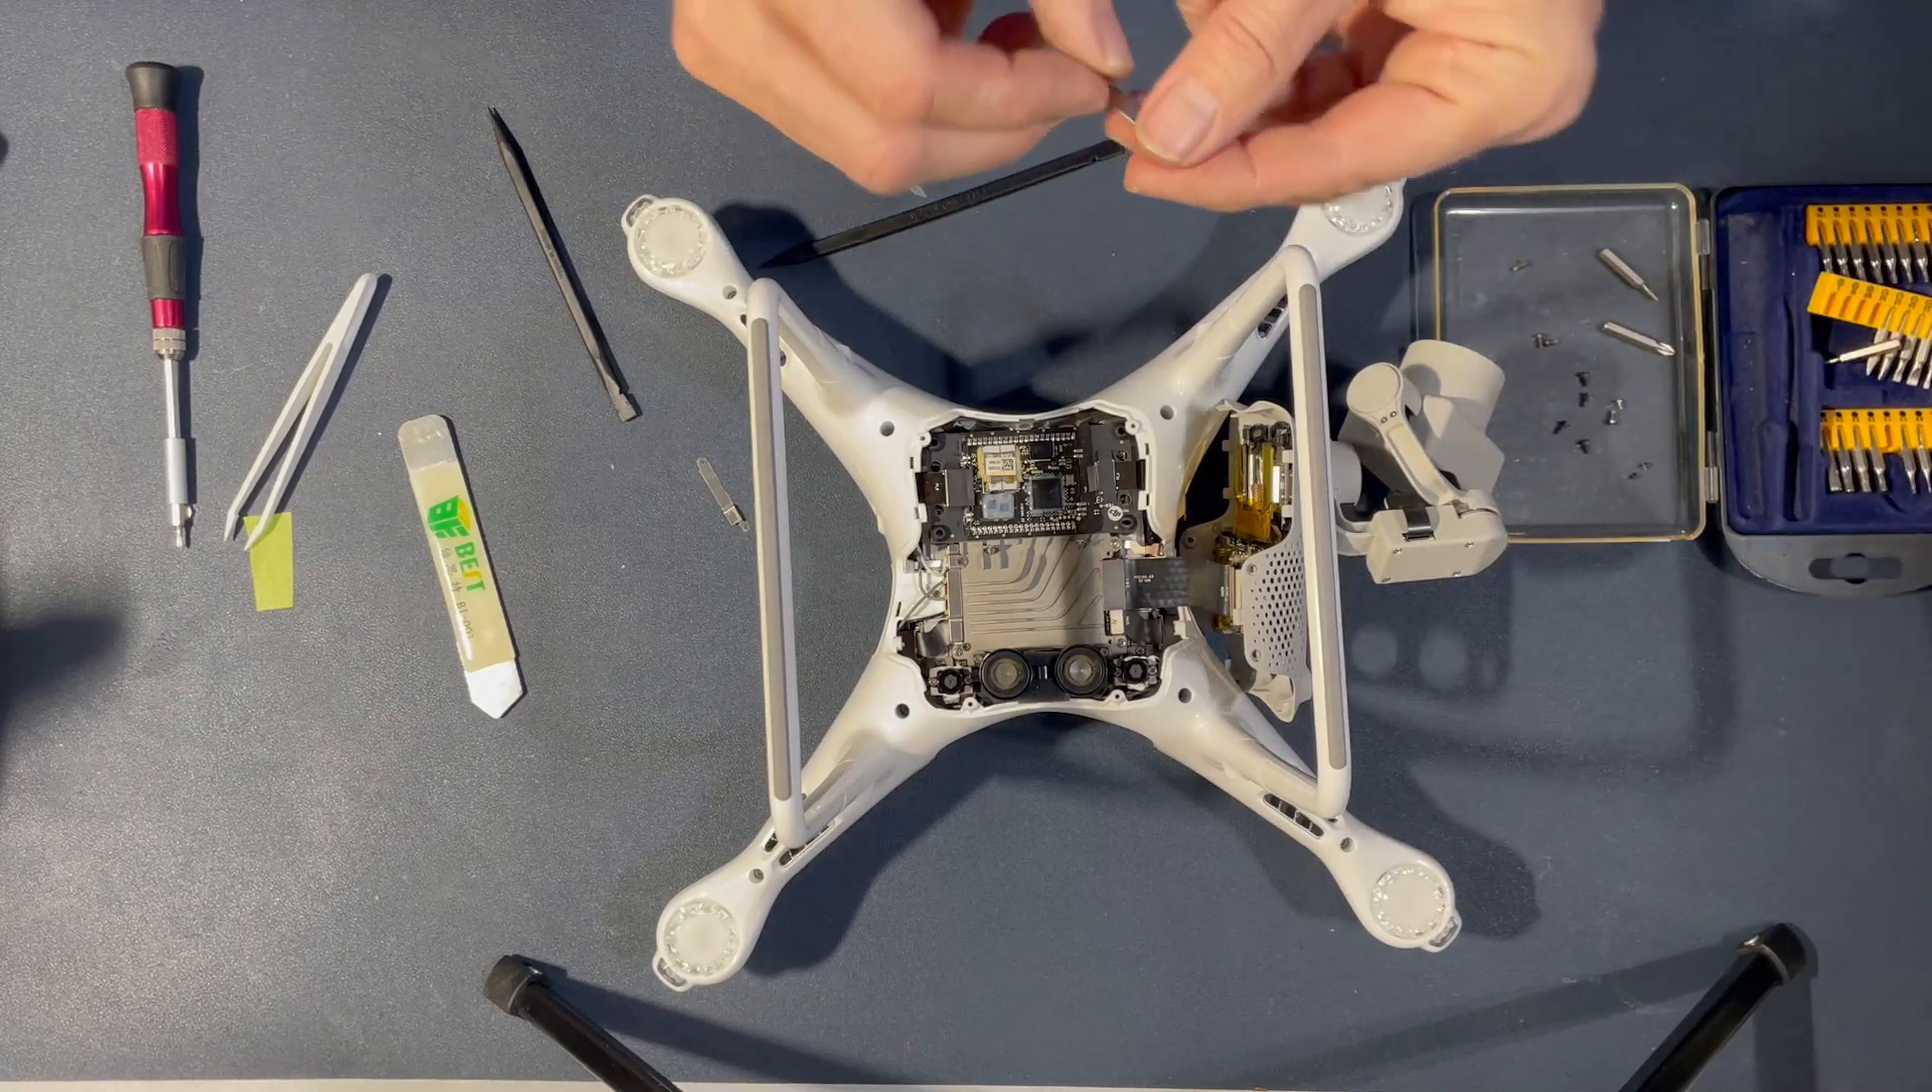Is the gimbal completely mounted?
No.